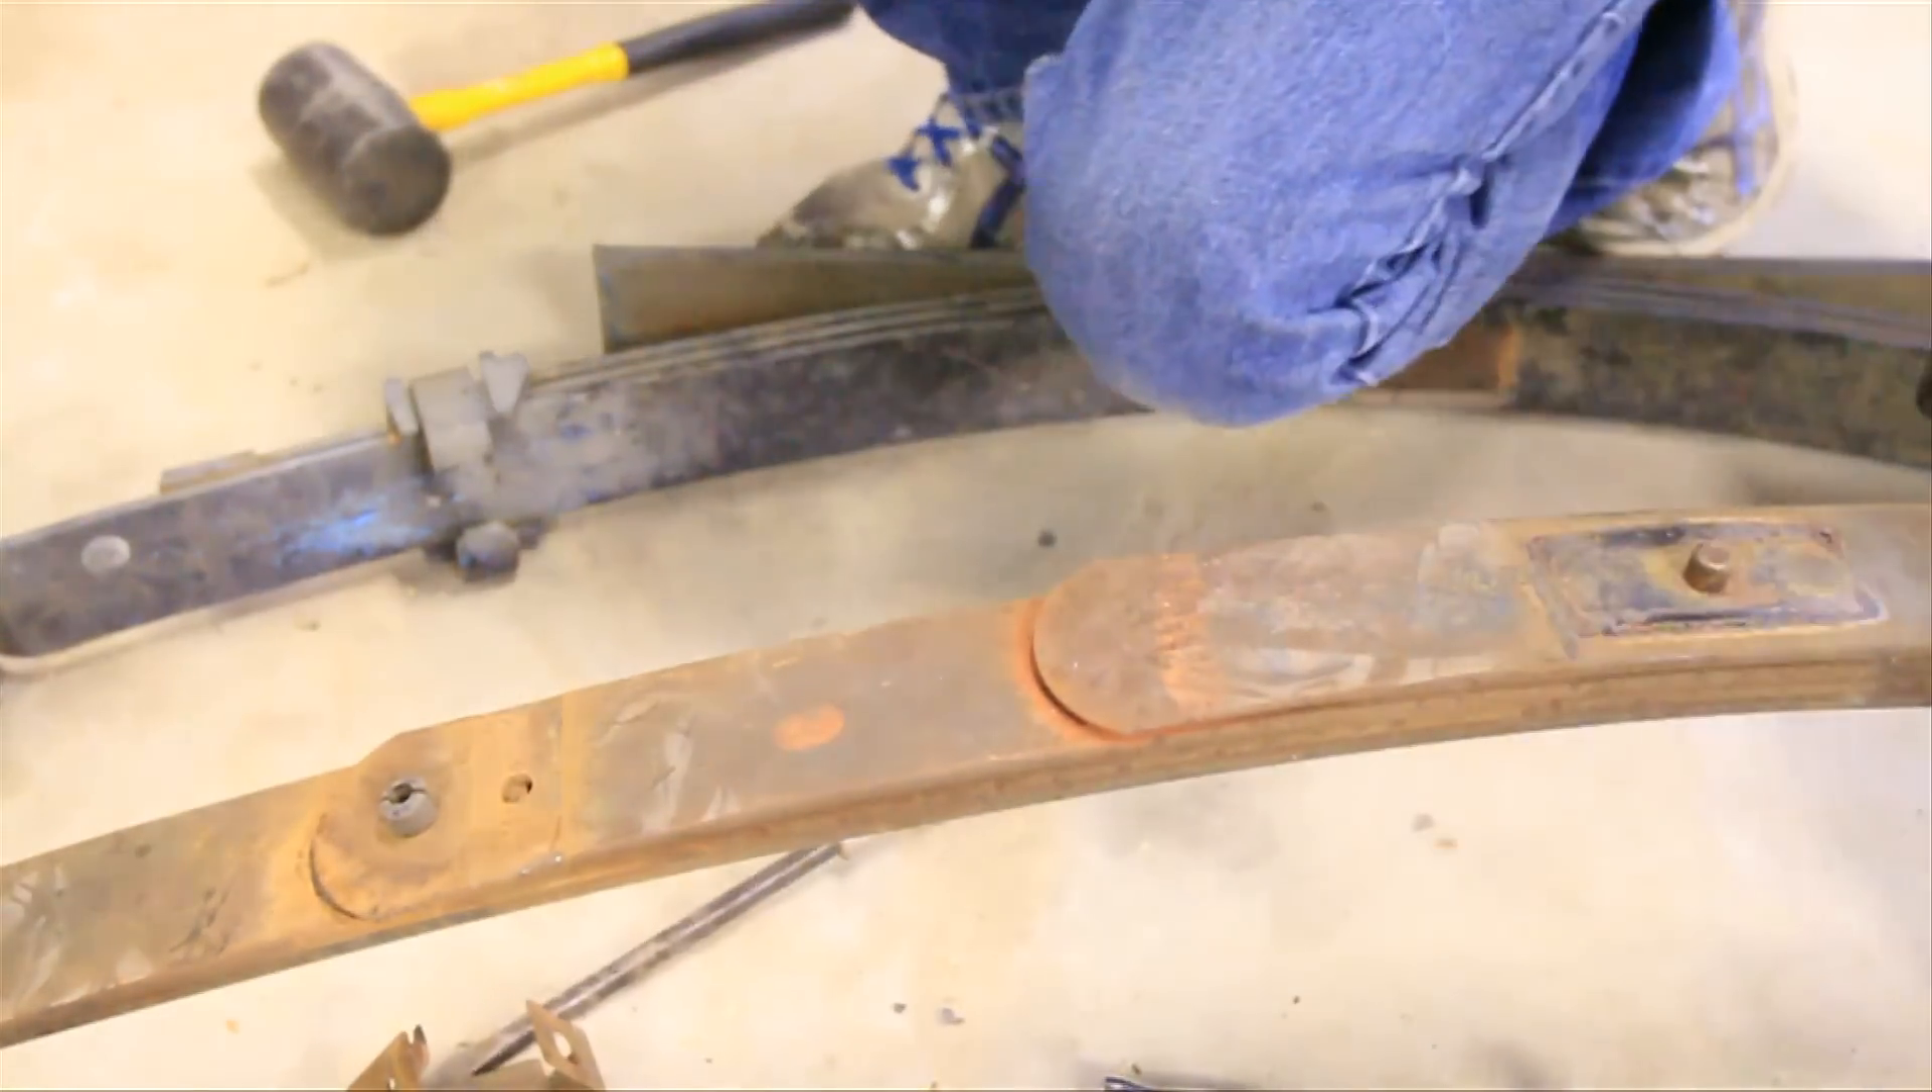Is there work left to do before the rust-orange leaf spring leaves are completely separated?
Yes.